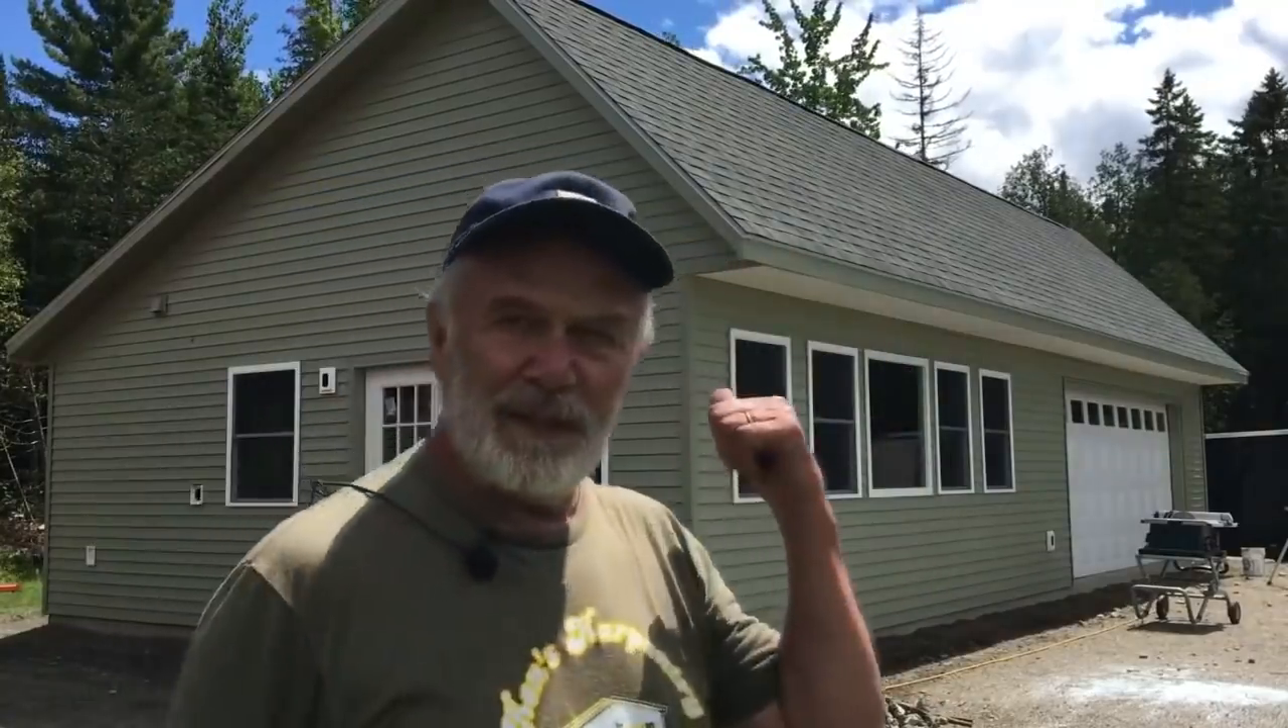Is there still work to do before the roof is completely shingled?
No.